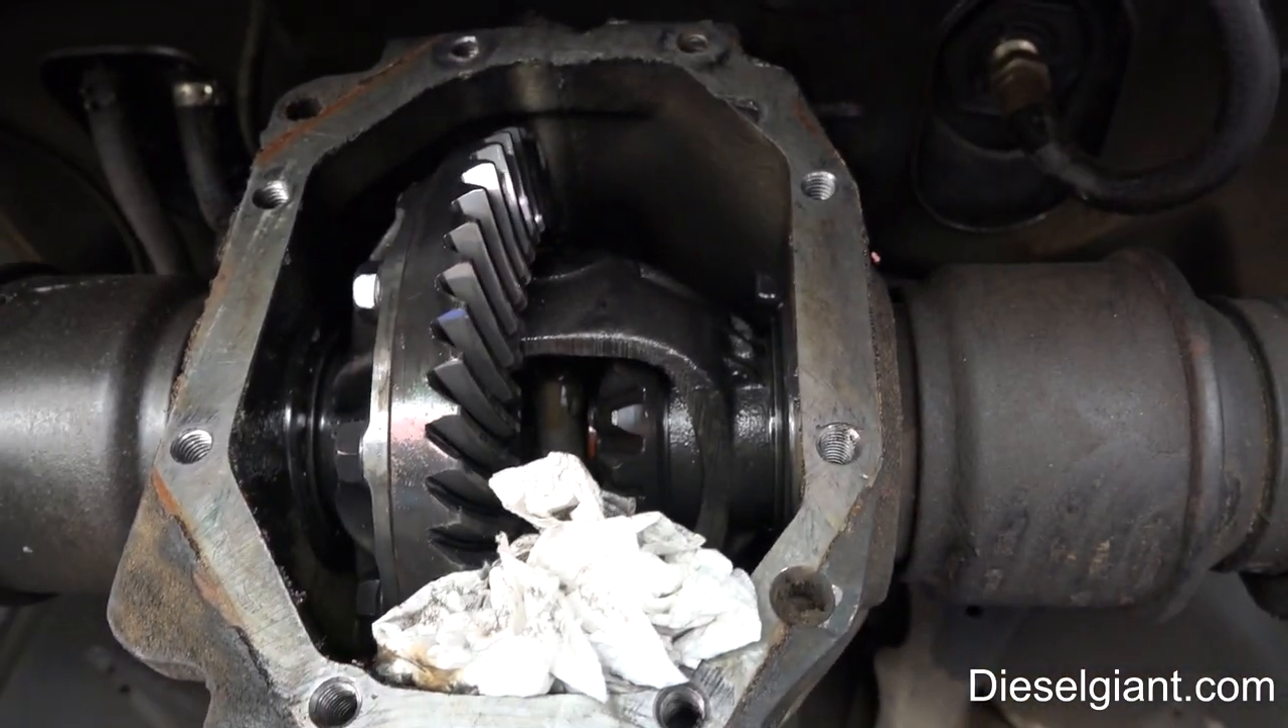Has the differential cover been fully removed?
Yes.